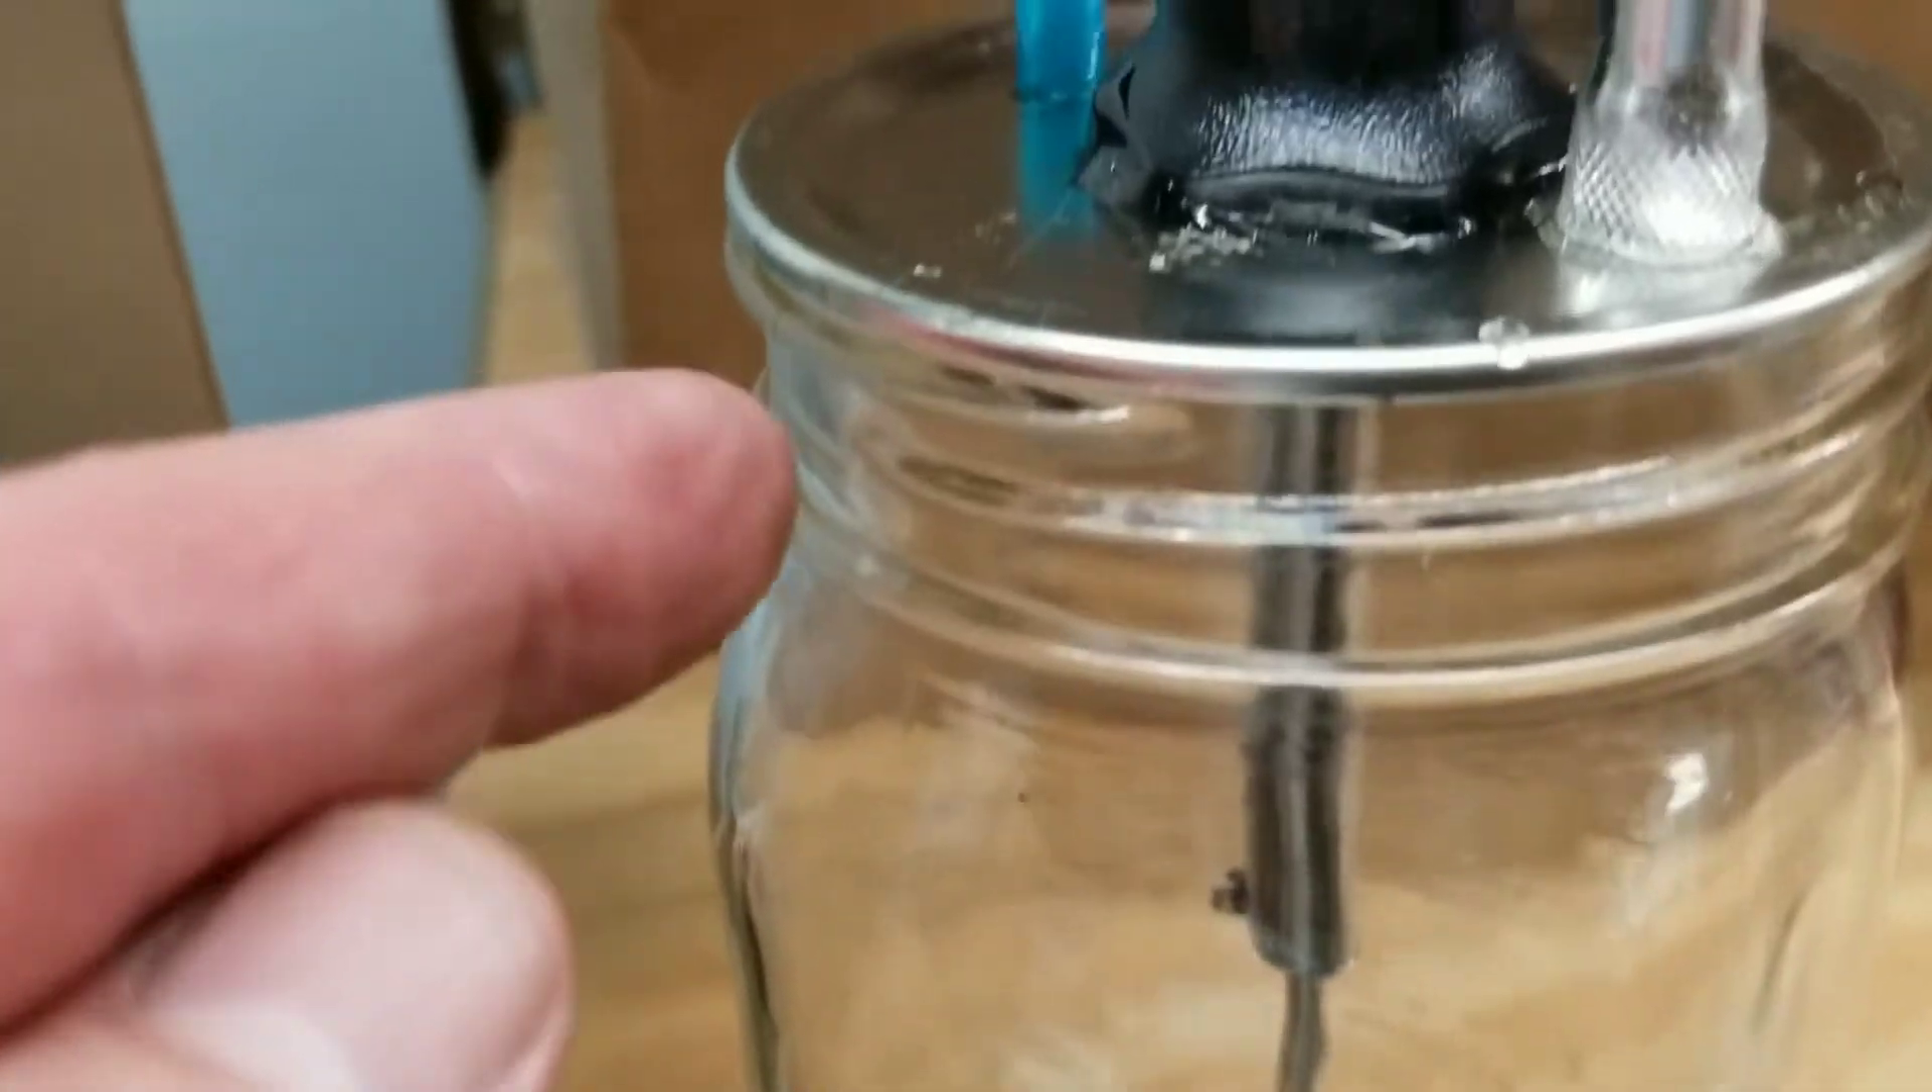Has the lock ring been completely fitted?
No.